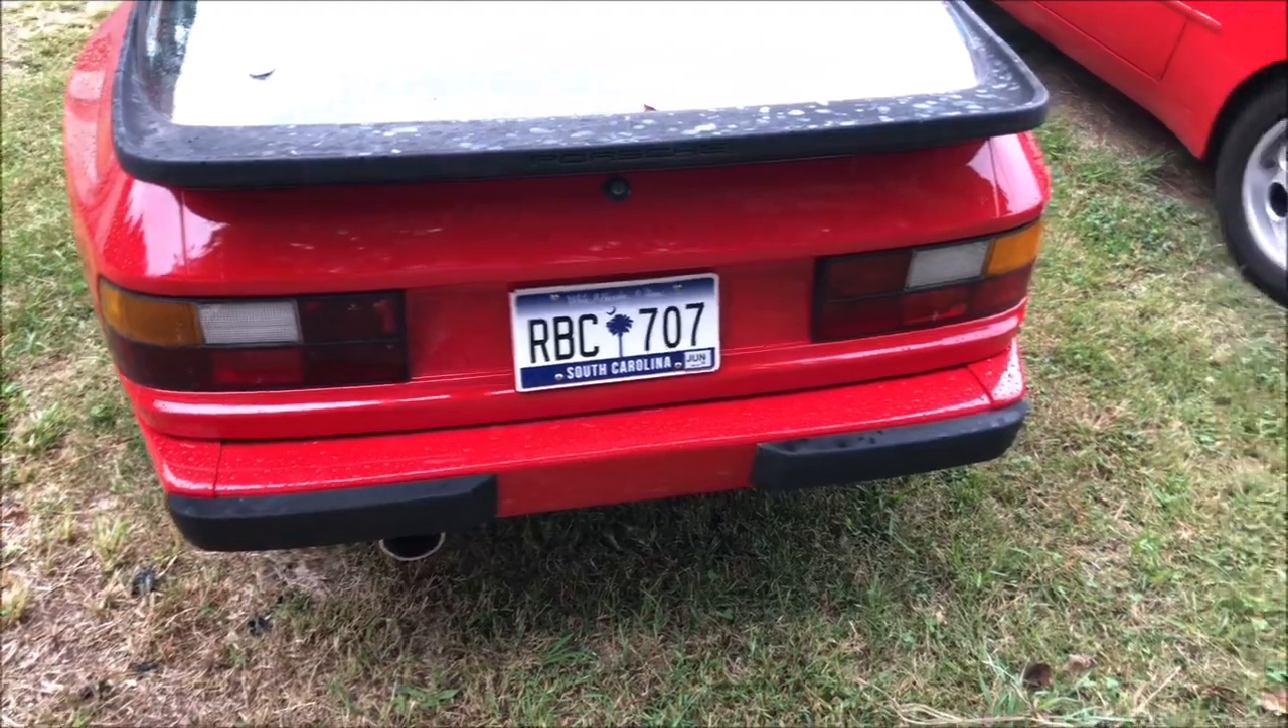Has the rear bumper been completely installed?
Yes.